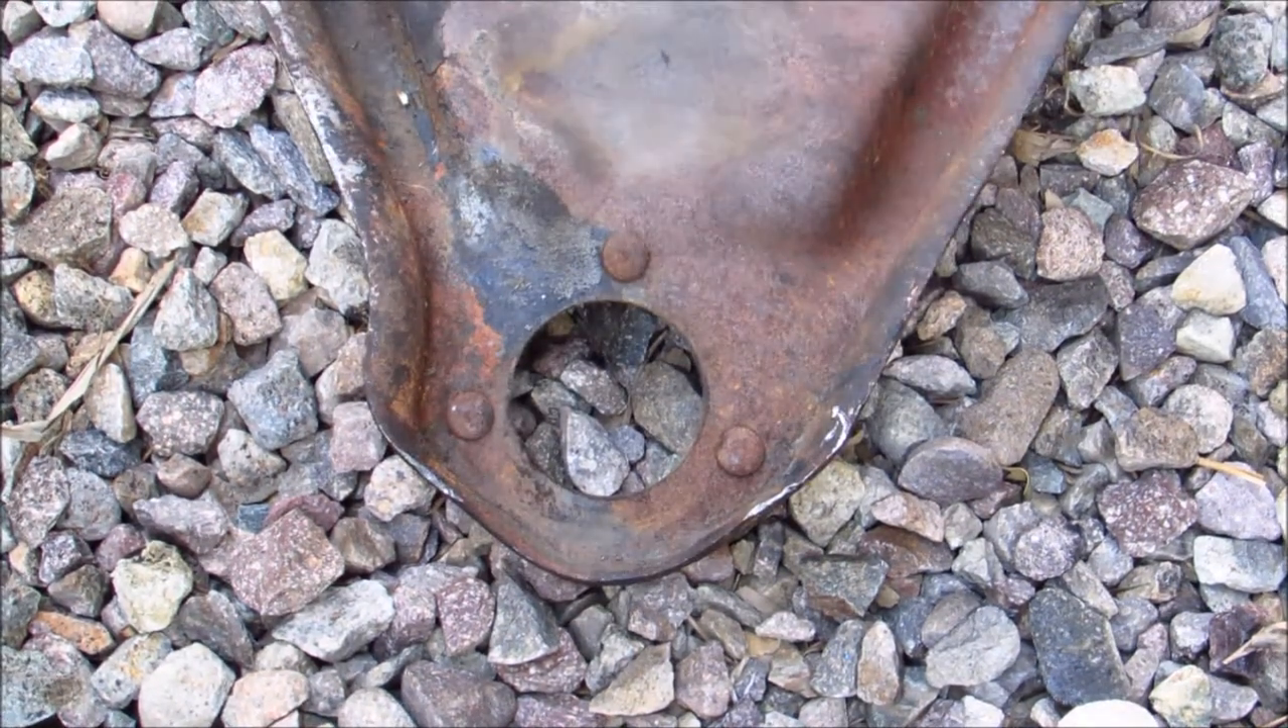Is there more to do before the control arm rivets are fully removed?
Yes.